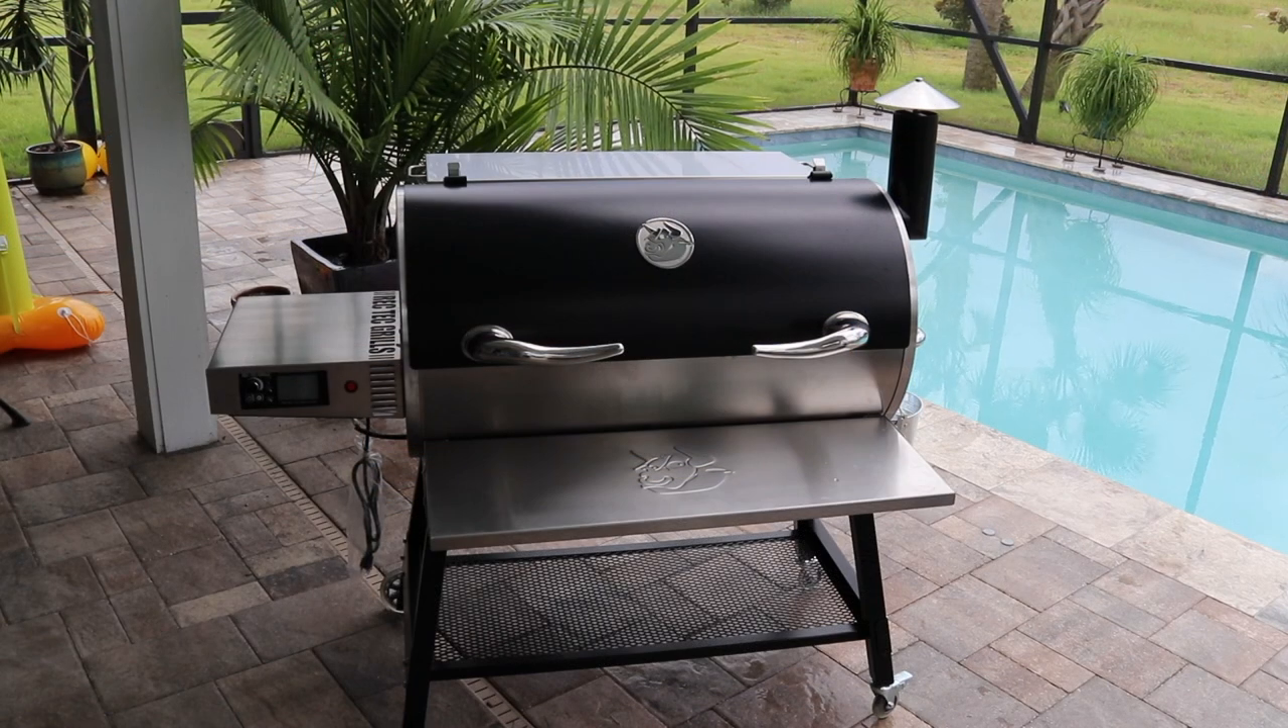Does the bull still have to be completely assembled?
No.